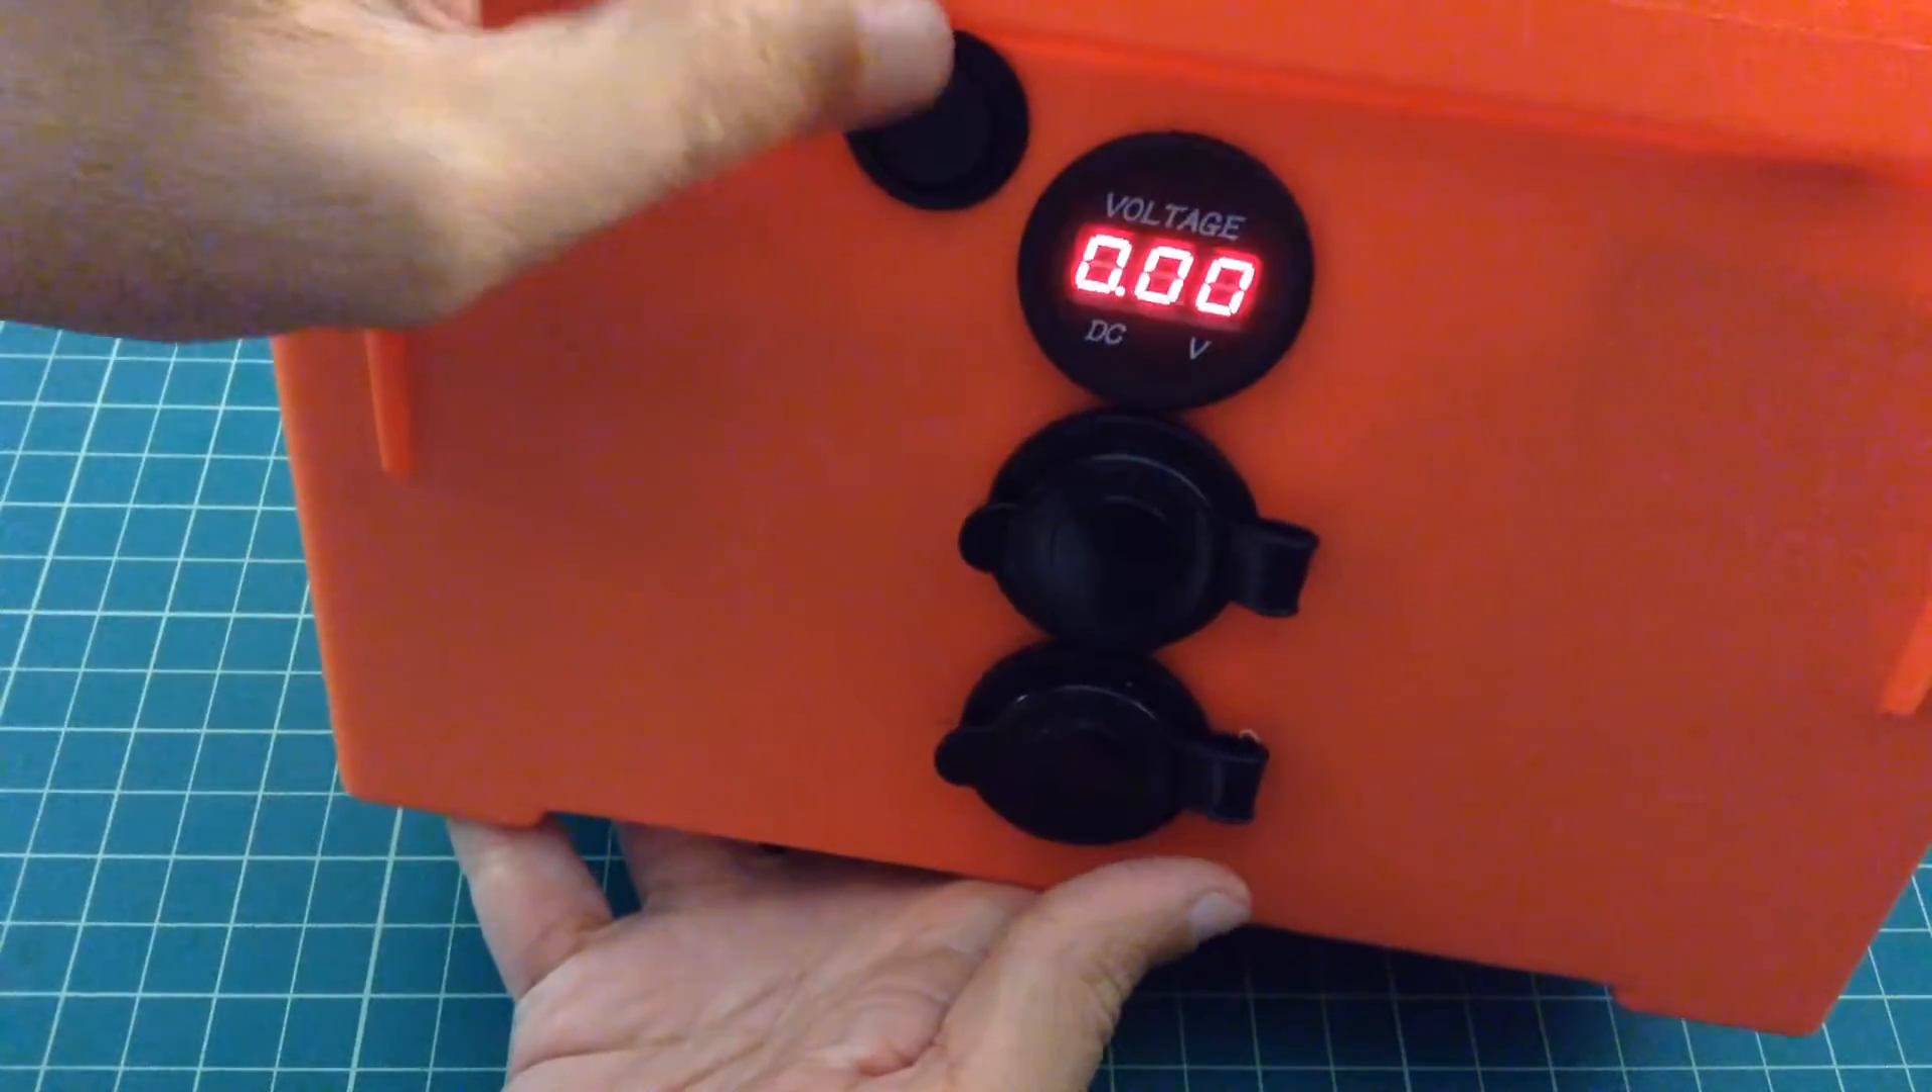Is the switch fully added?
Yes.